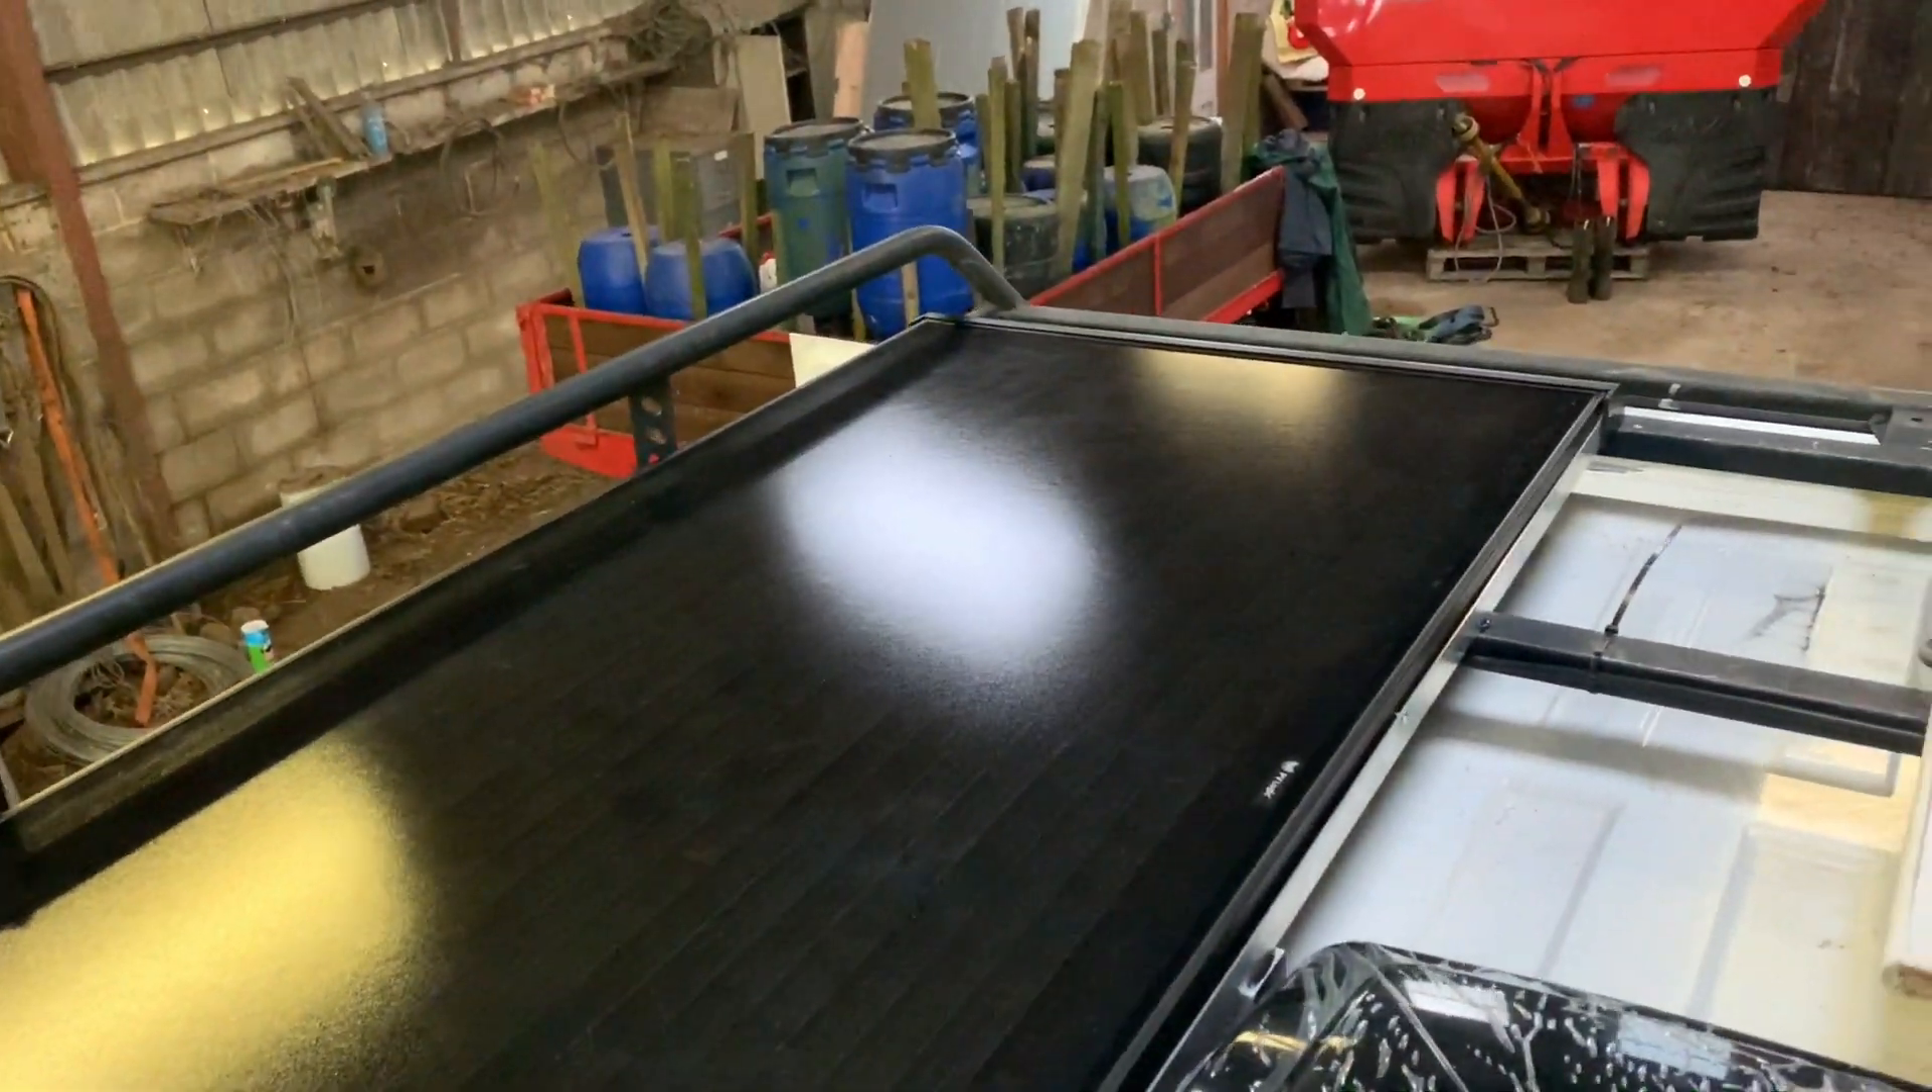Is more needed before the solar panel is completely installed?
No.